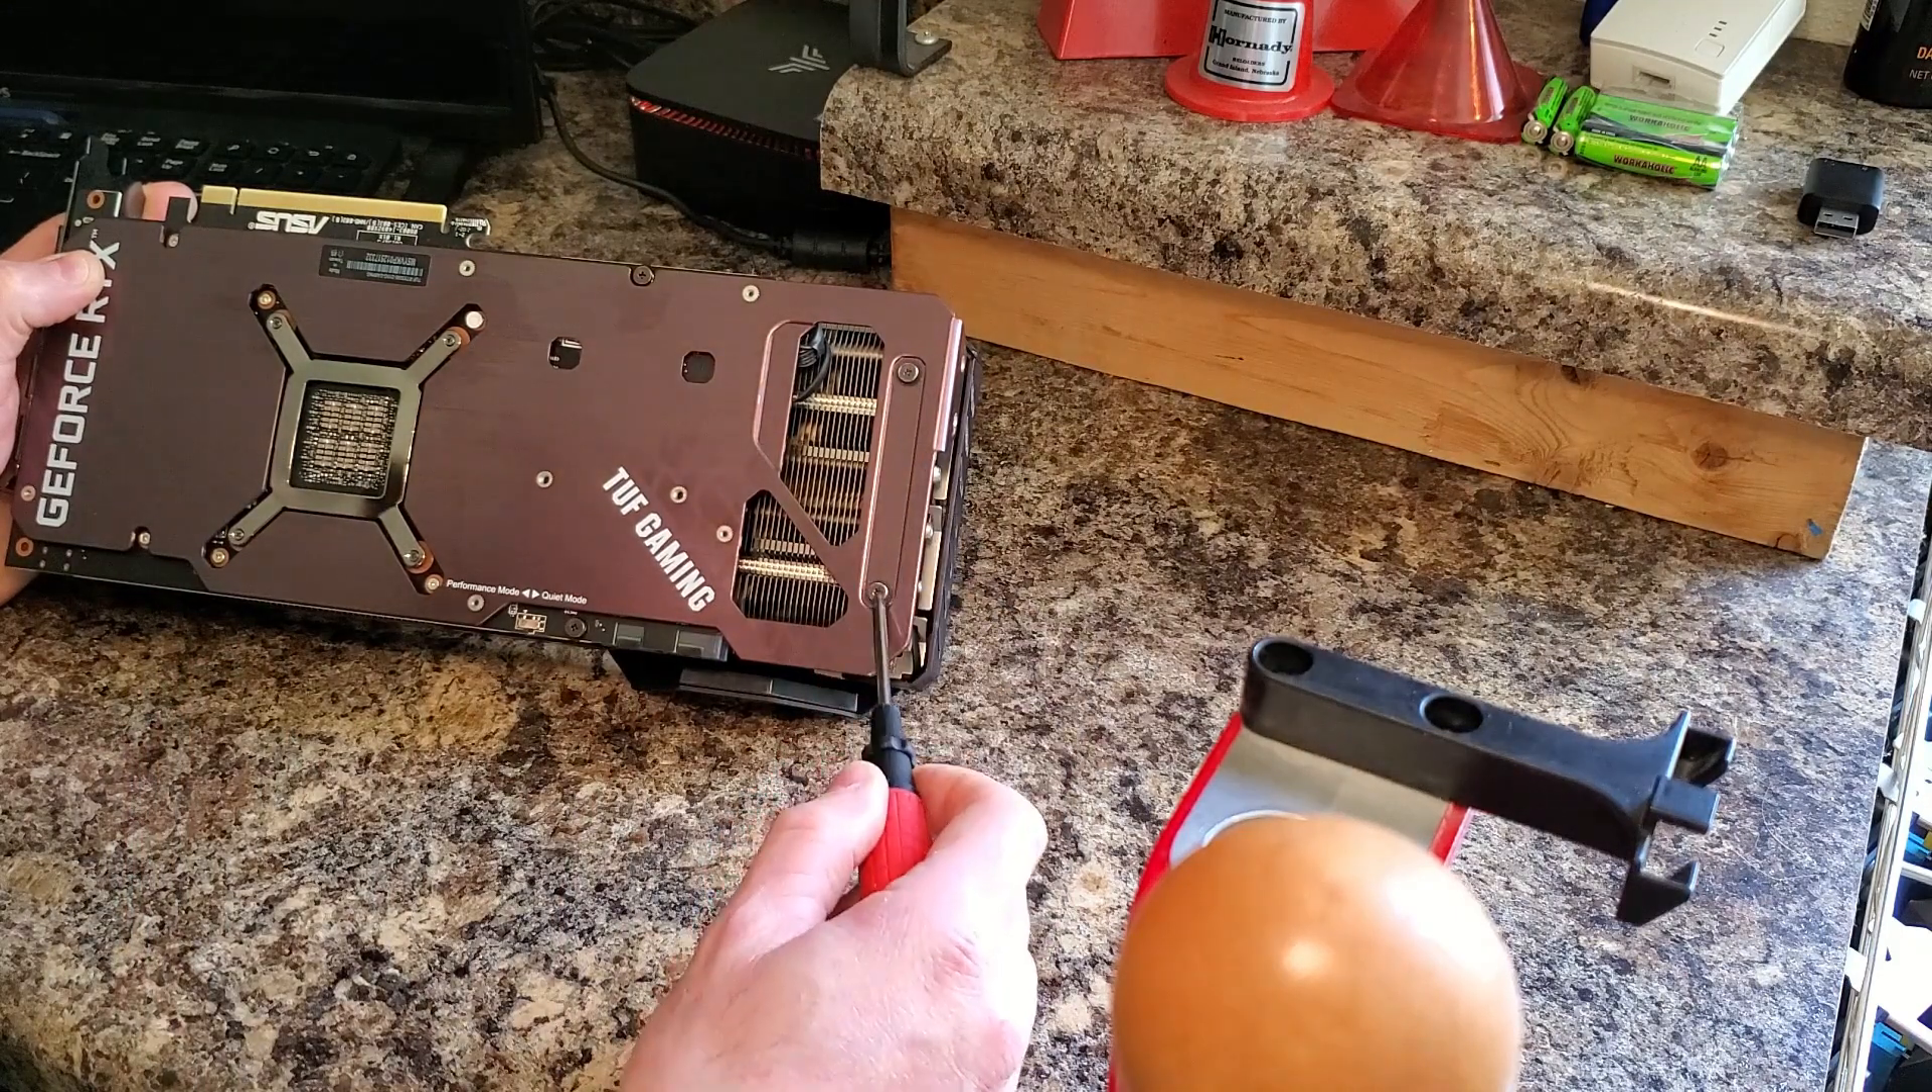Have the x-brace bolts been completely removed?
No.